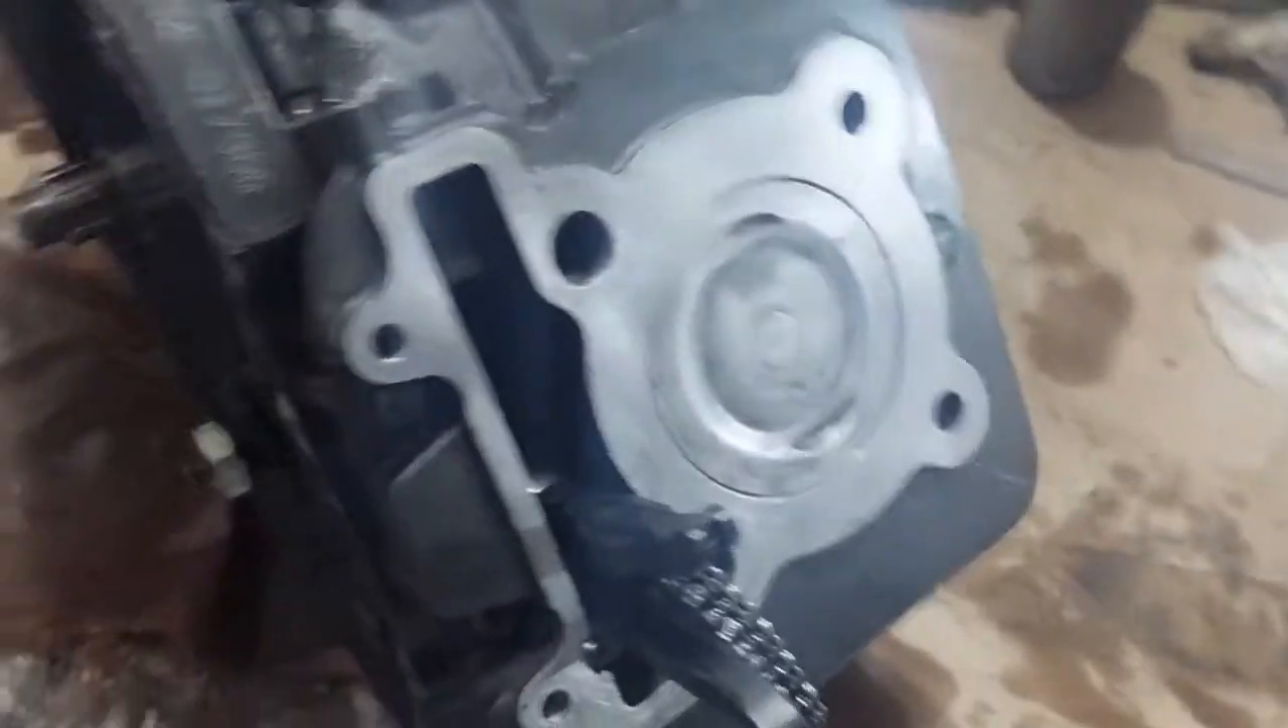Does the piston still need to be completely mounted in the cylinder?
No.